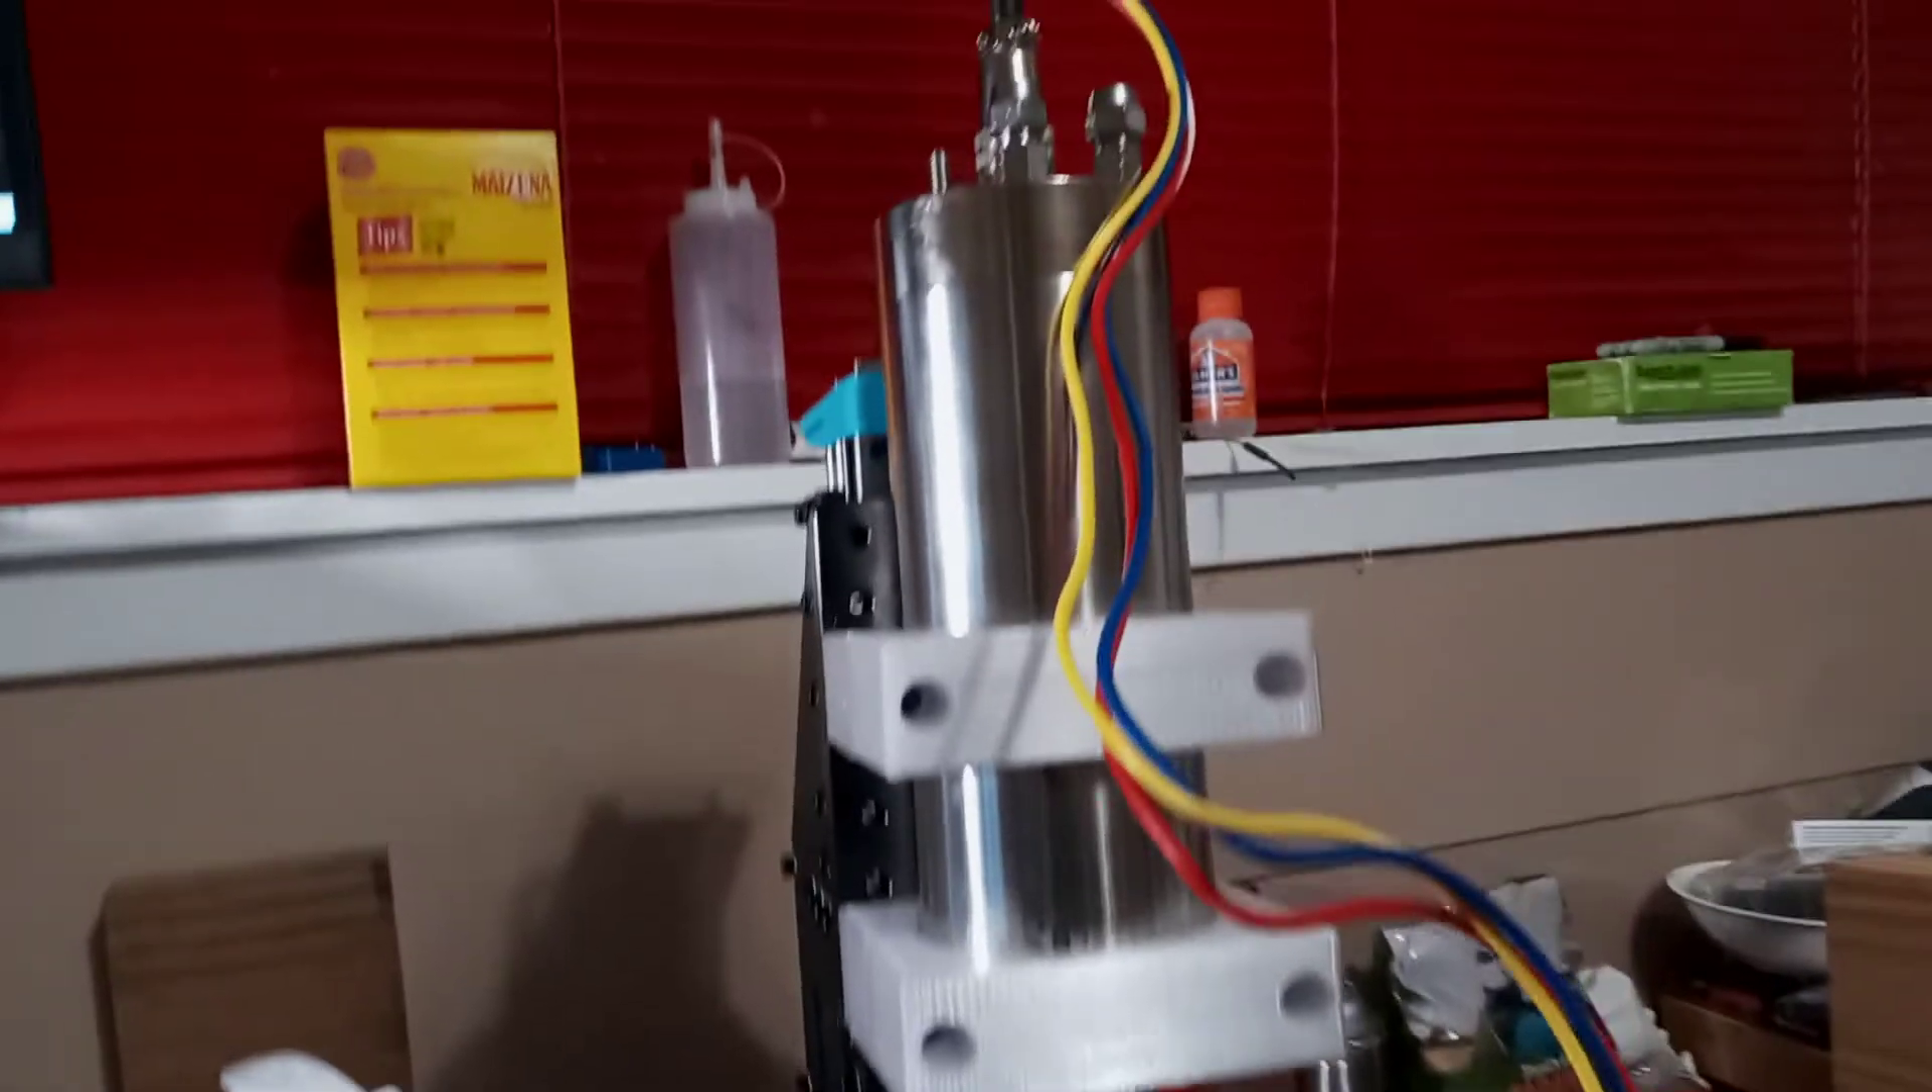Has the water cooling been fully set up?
No.